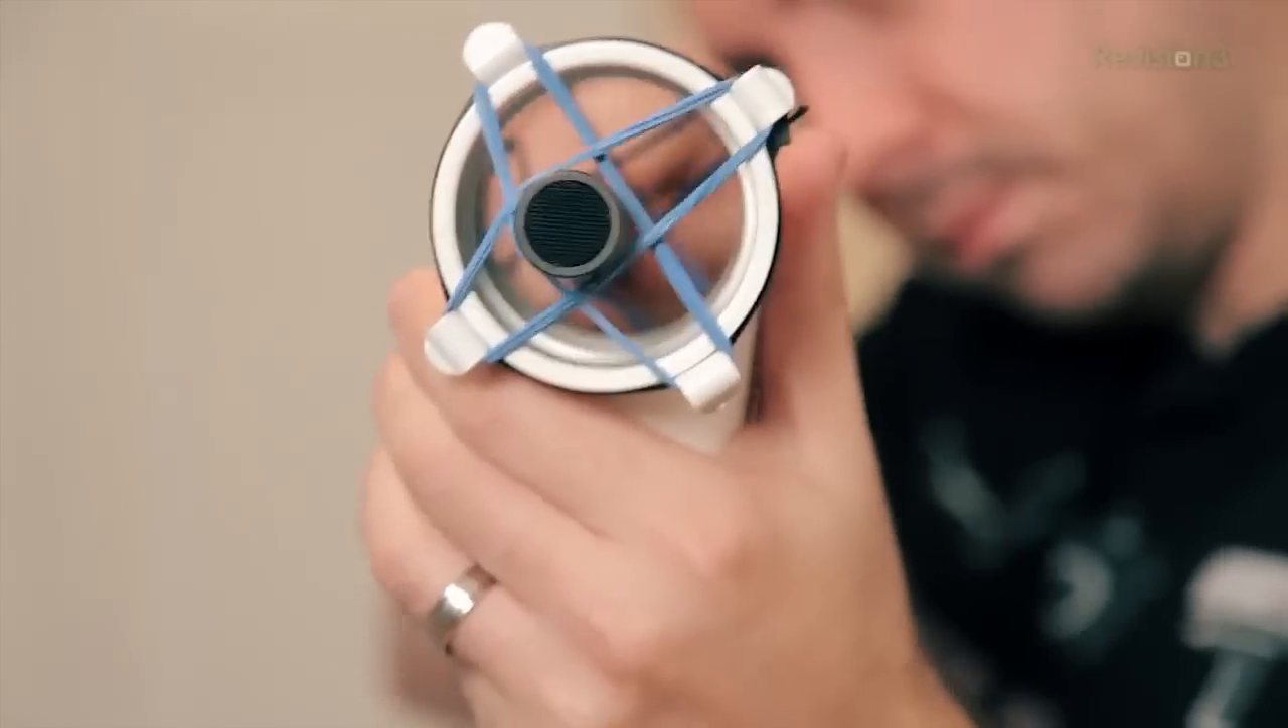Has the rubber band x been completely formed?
Yes.